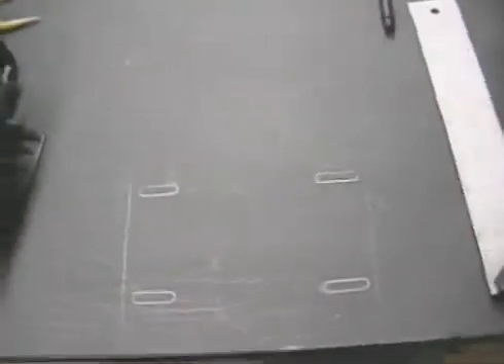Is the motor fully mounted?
No.